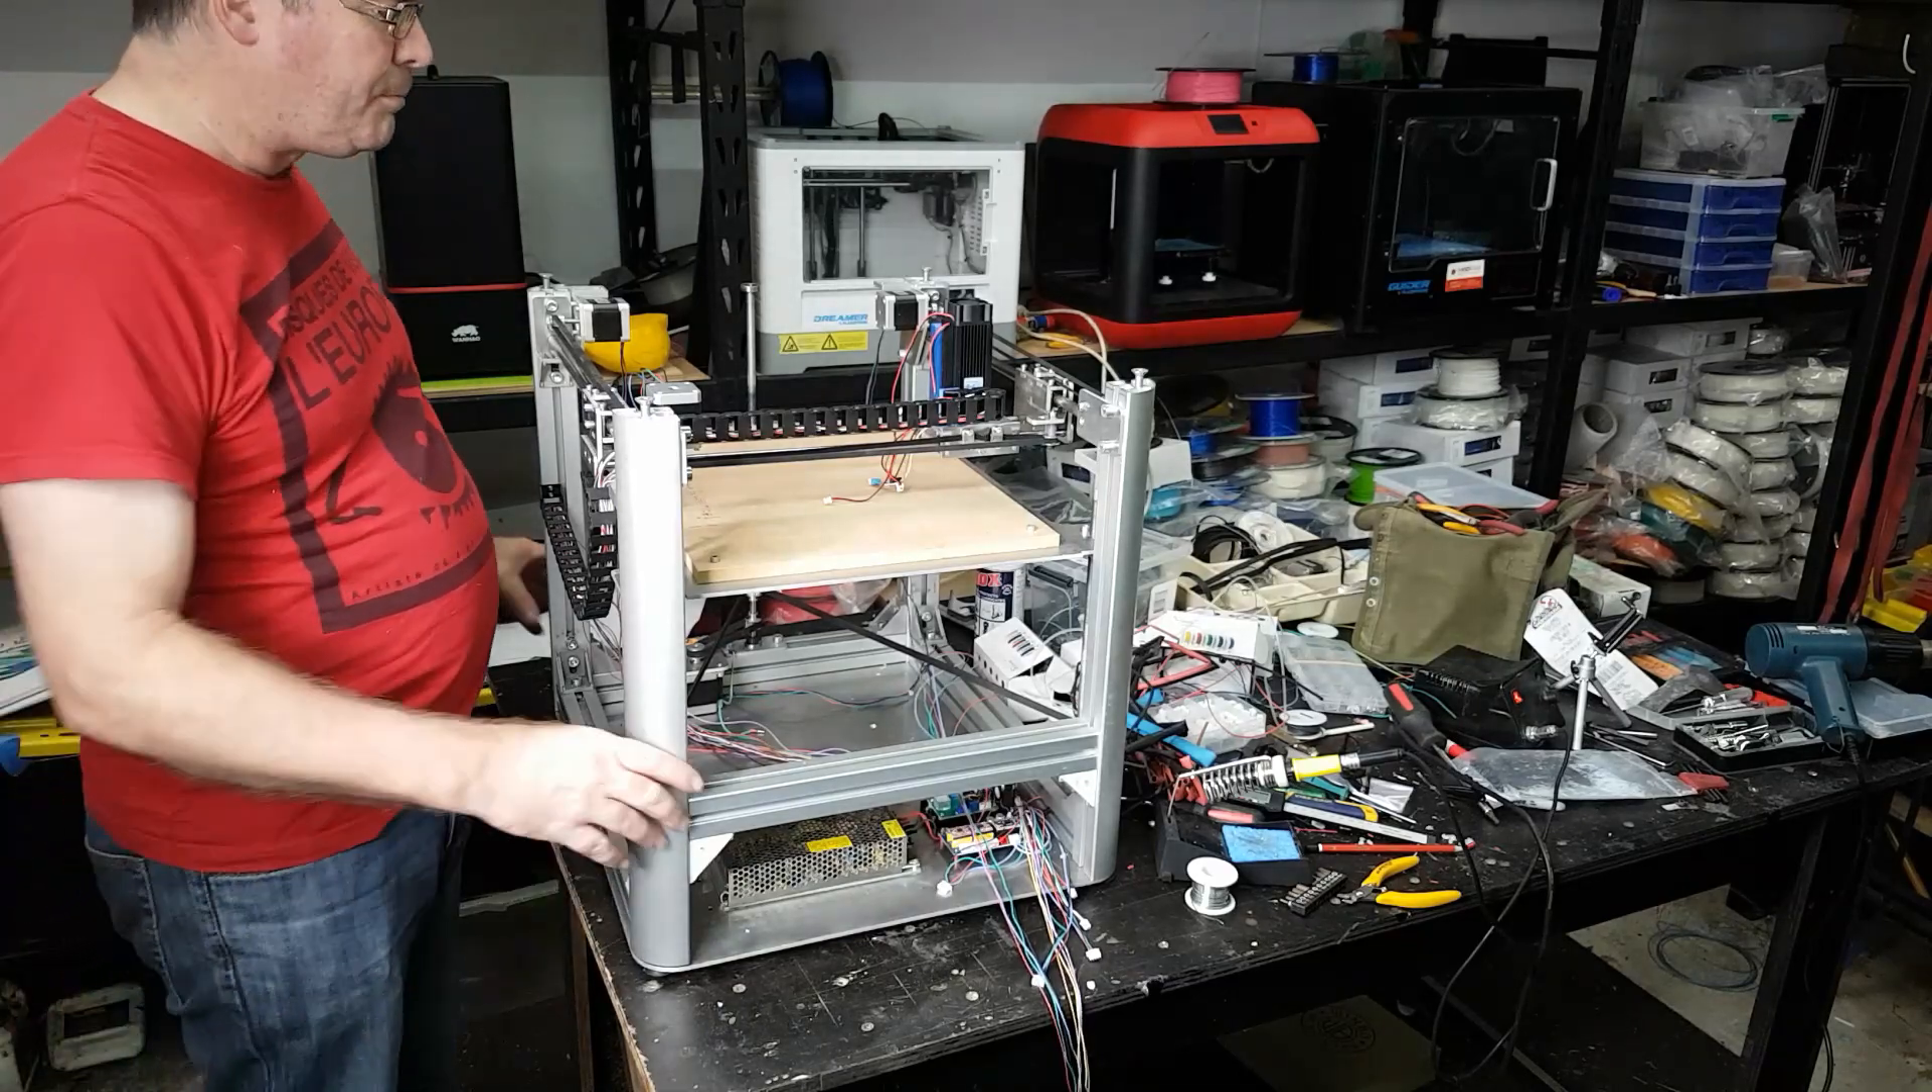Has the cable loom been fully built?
No.